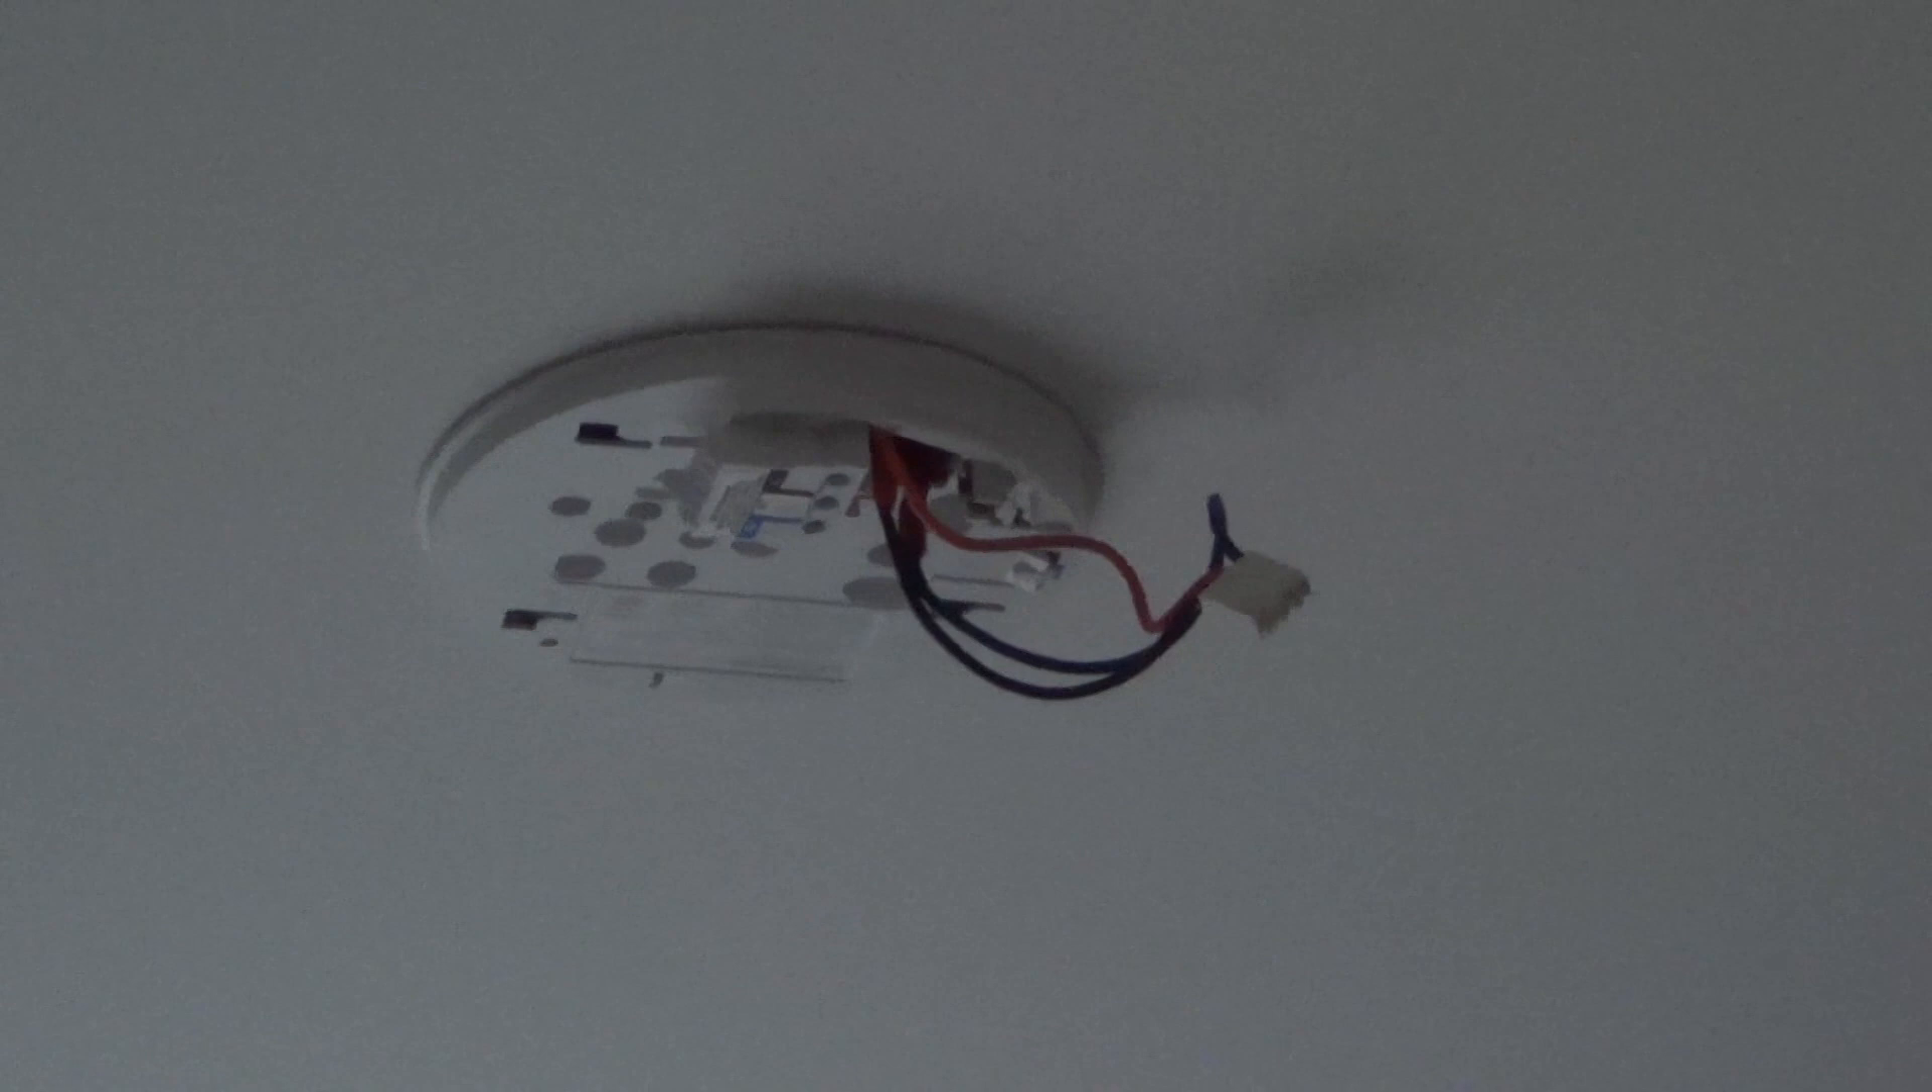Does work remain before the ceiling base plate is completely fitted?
No.